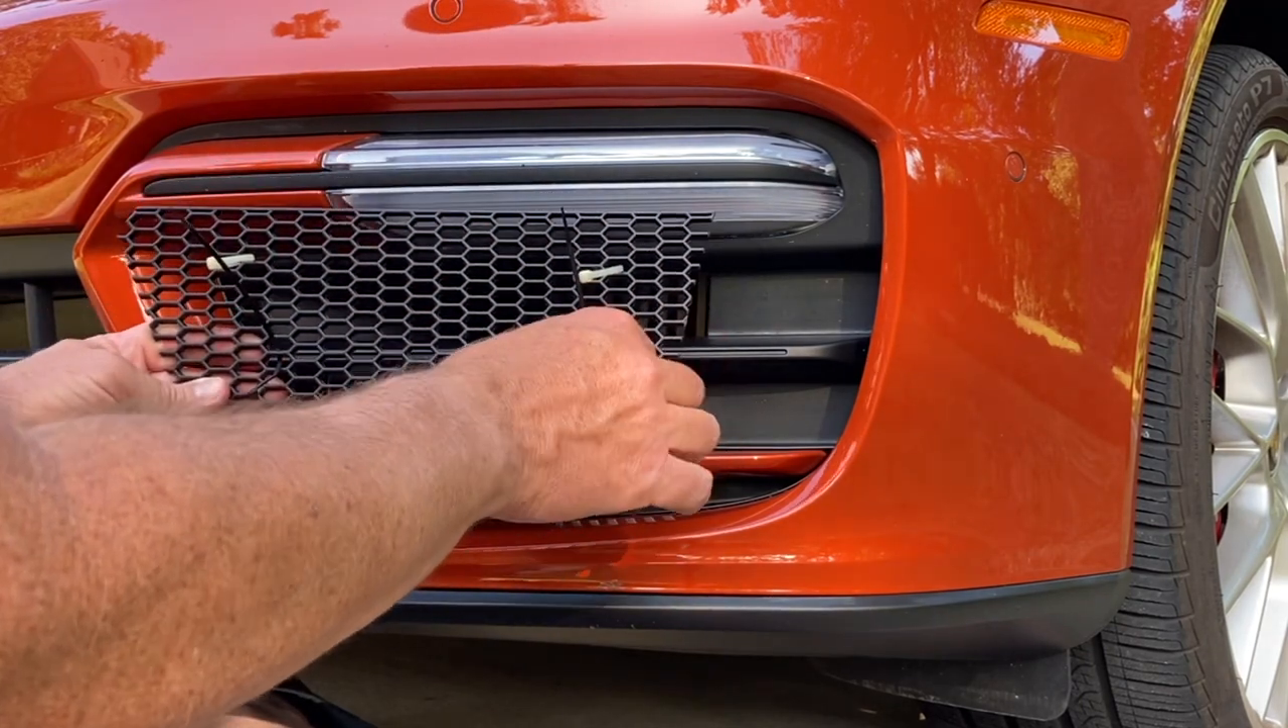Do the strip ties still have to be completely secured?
Yes.